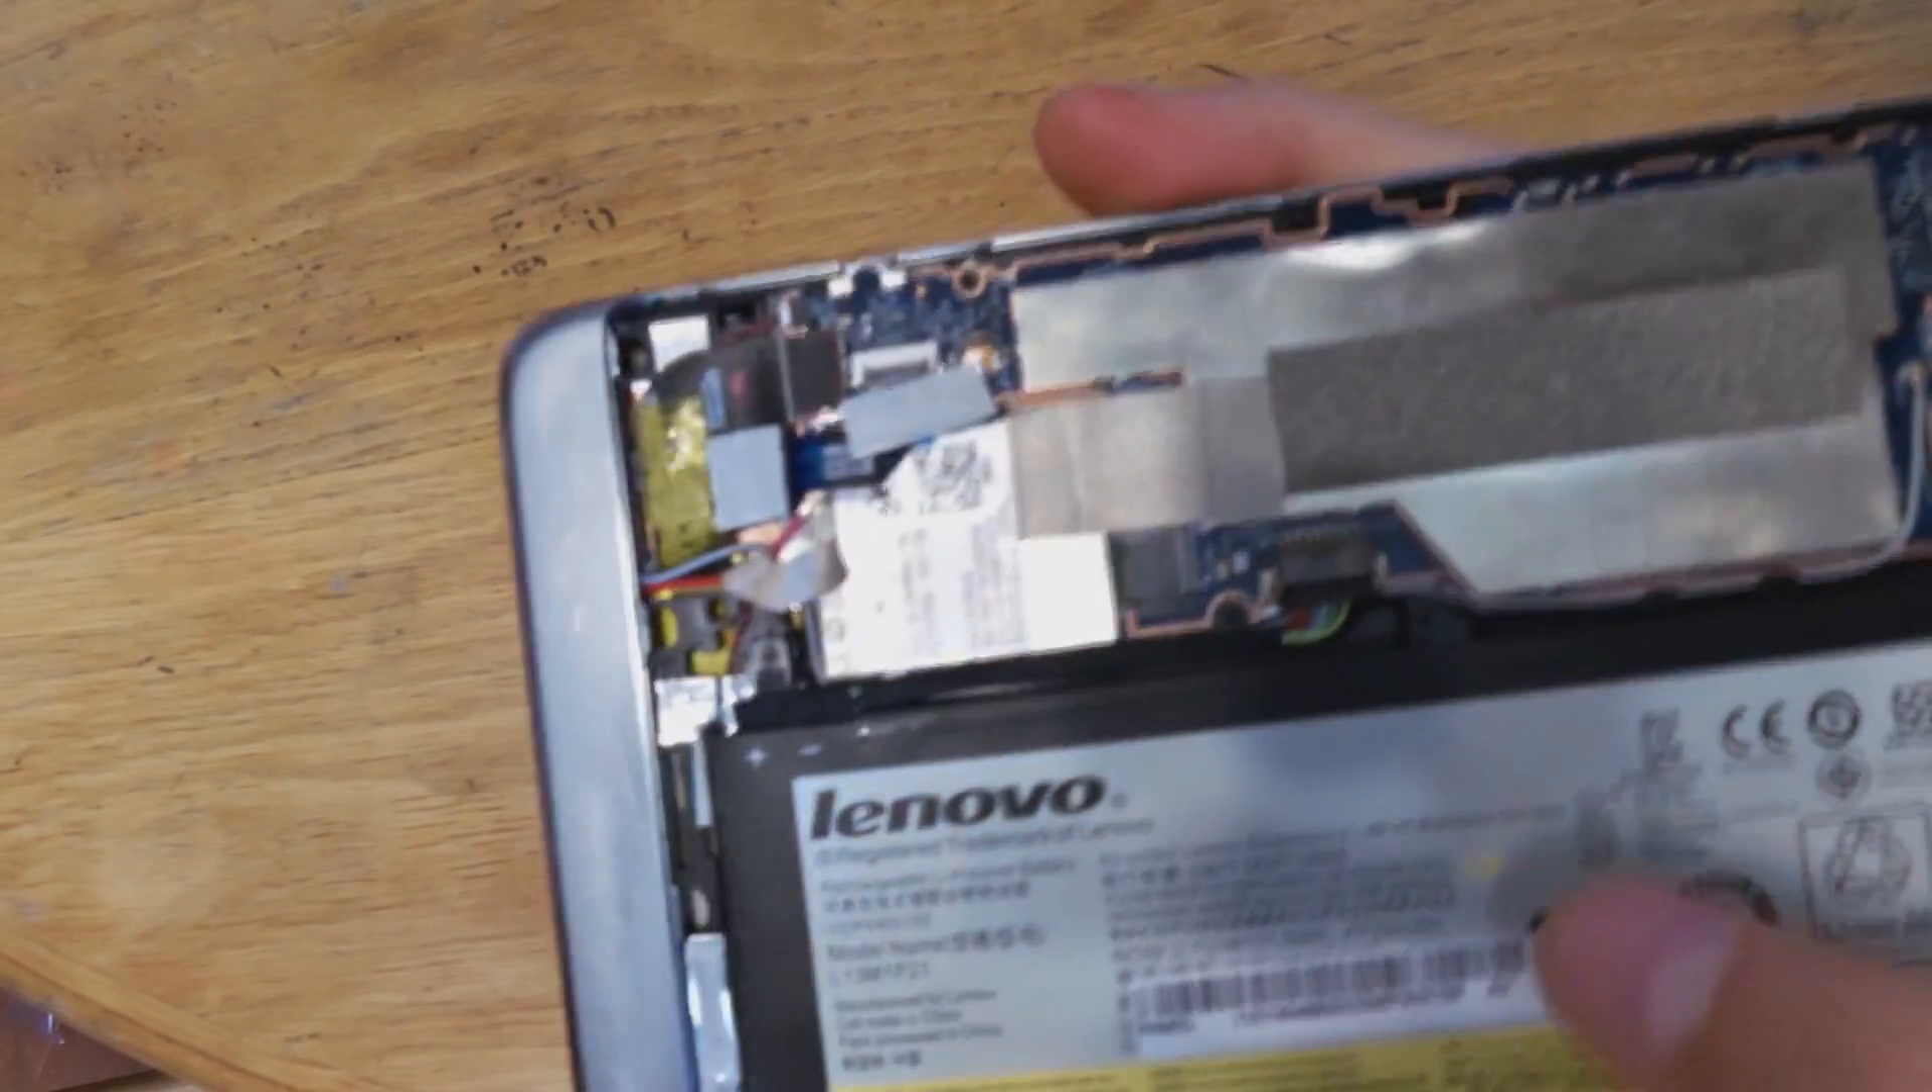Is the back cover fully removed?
Yes.